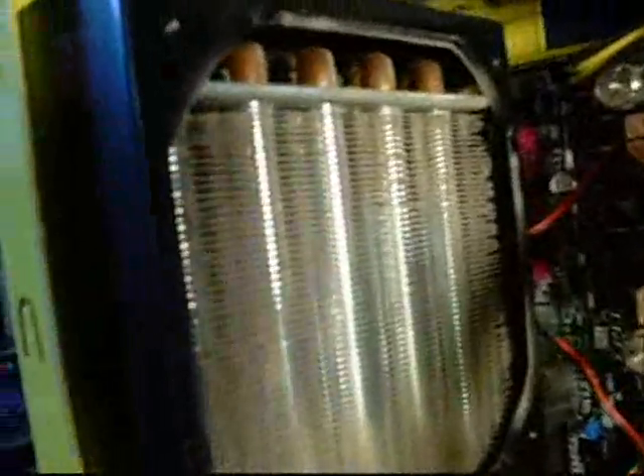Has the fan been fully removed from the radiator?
Yes.